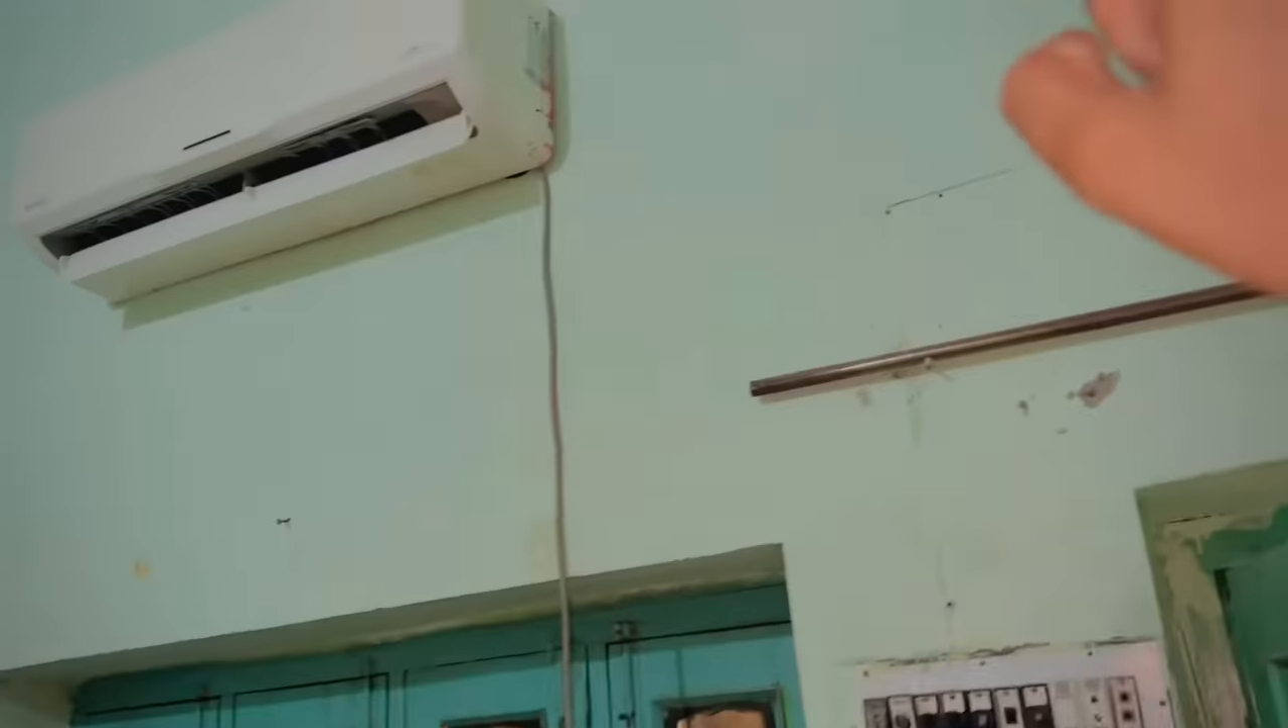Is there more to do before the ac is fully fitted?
No.